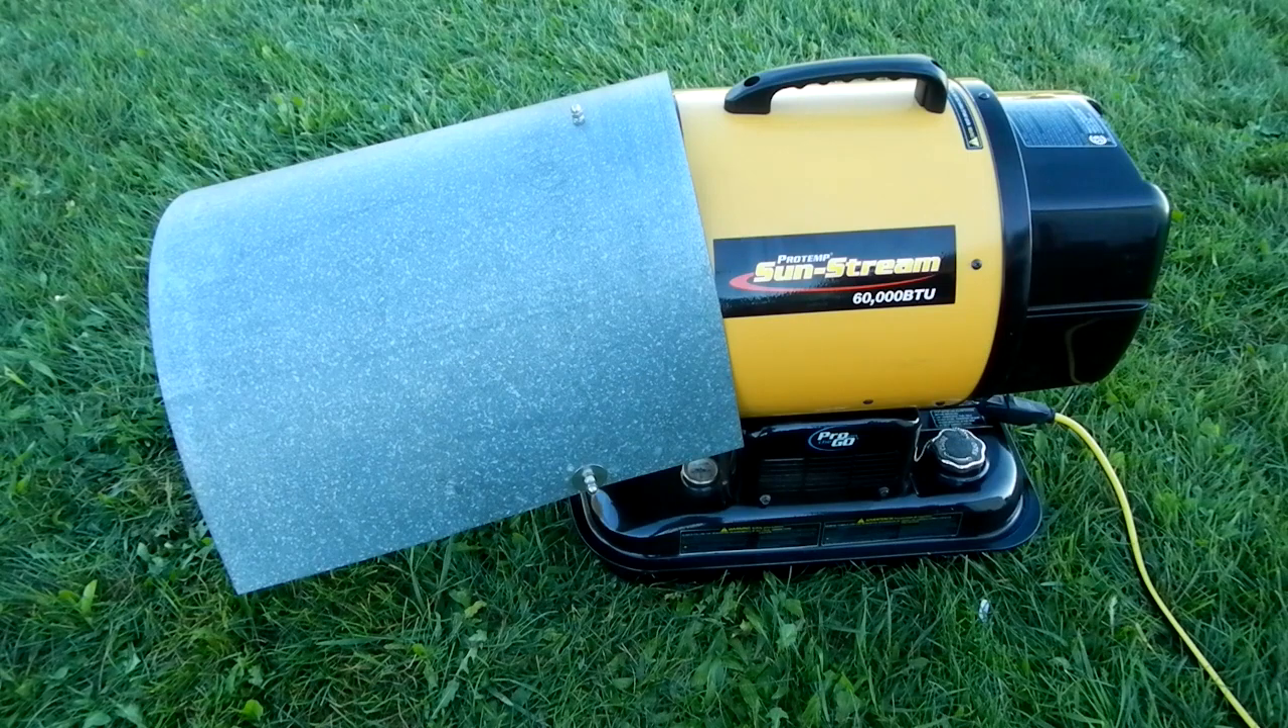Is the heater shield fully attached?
Yes.